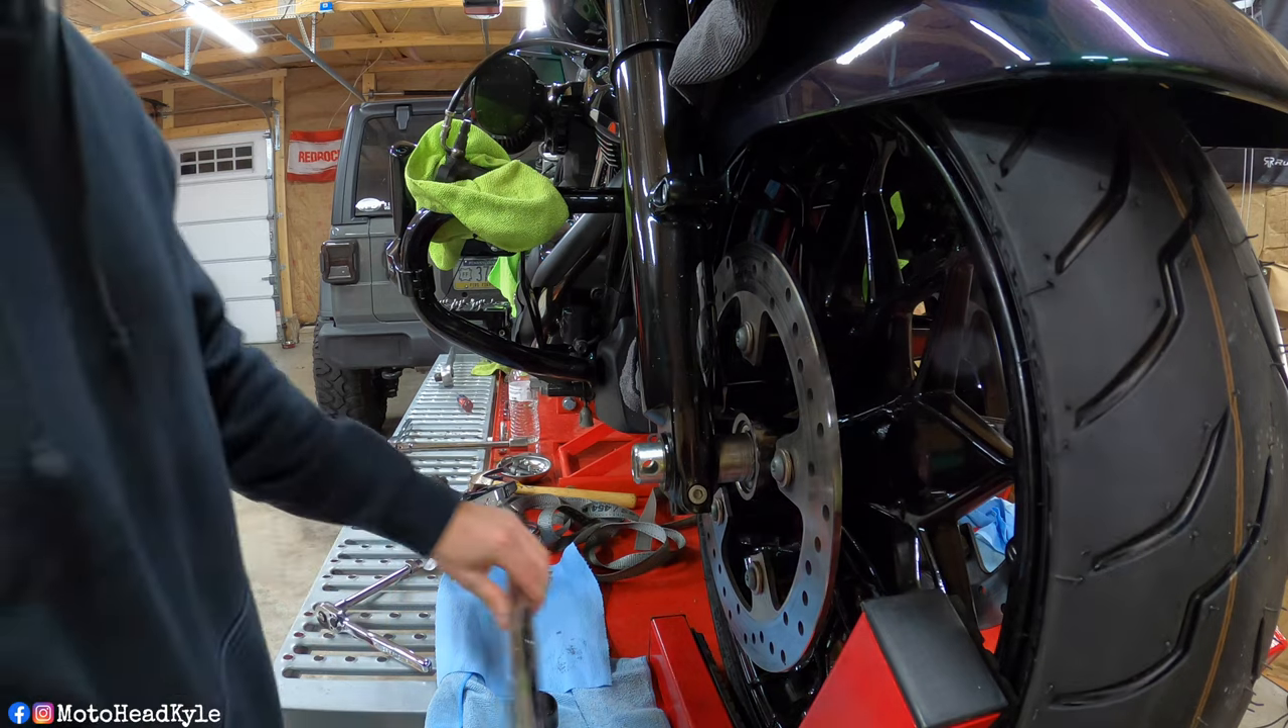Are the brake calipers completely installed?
No.